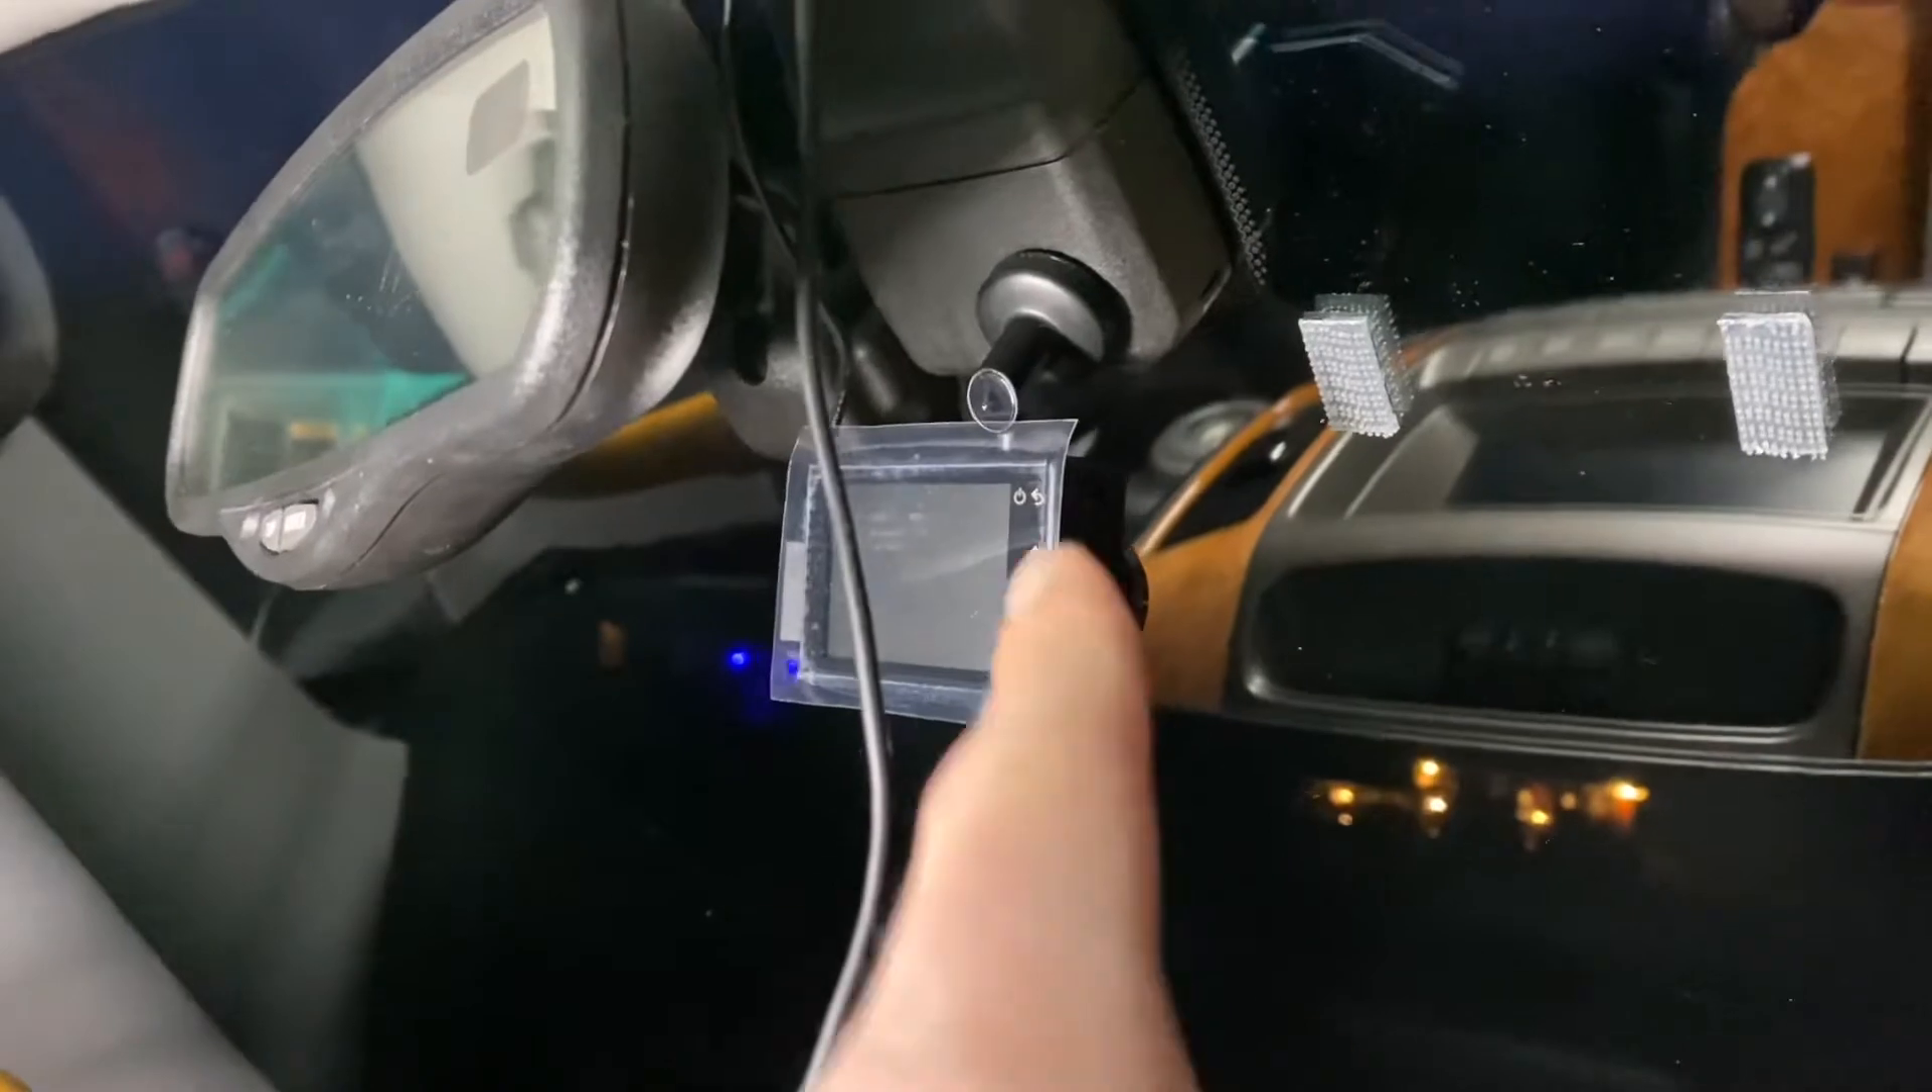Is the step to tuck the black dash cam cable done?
No.